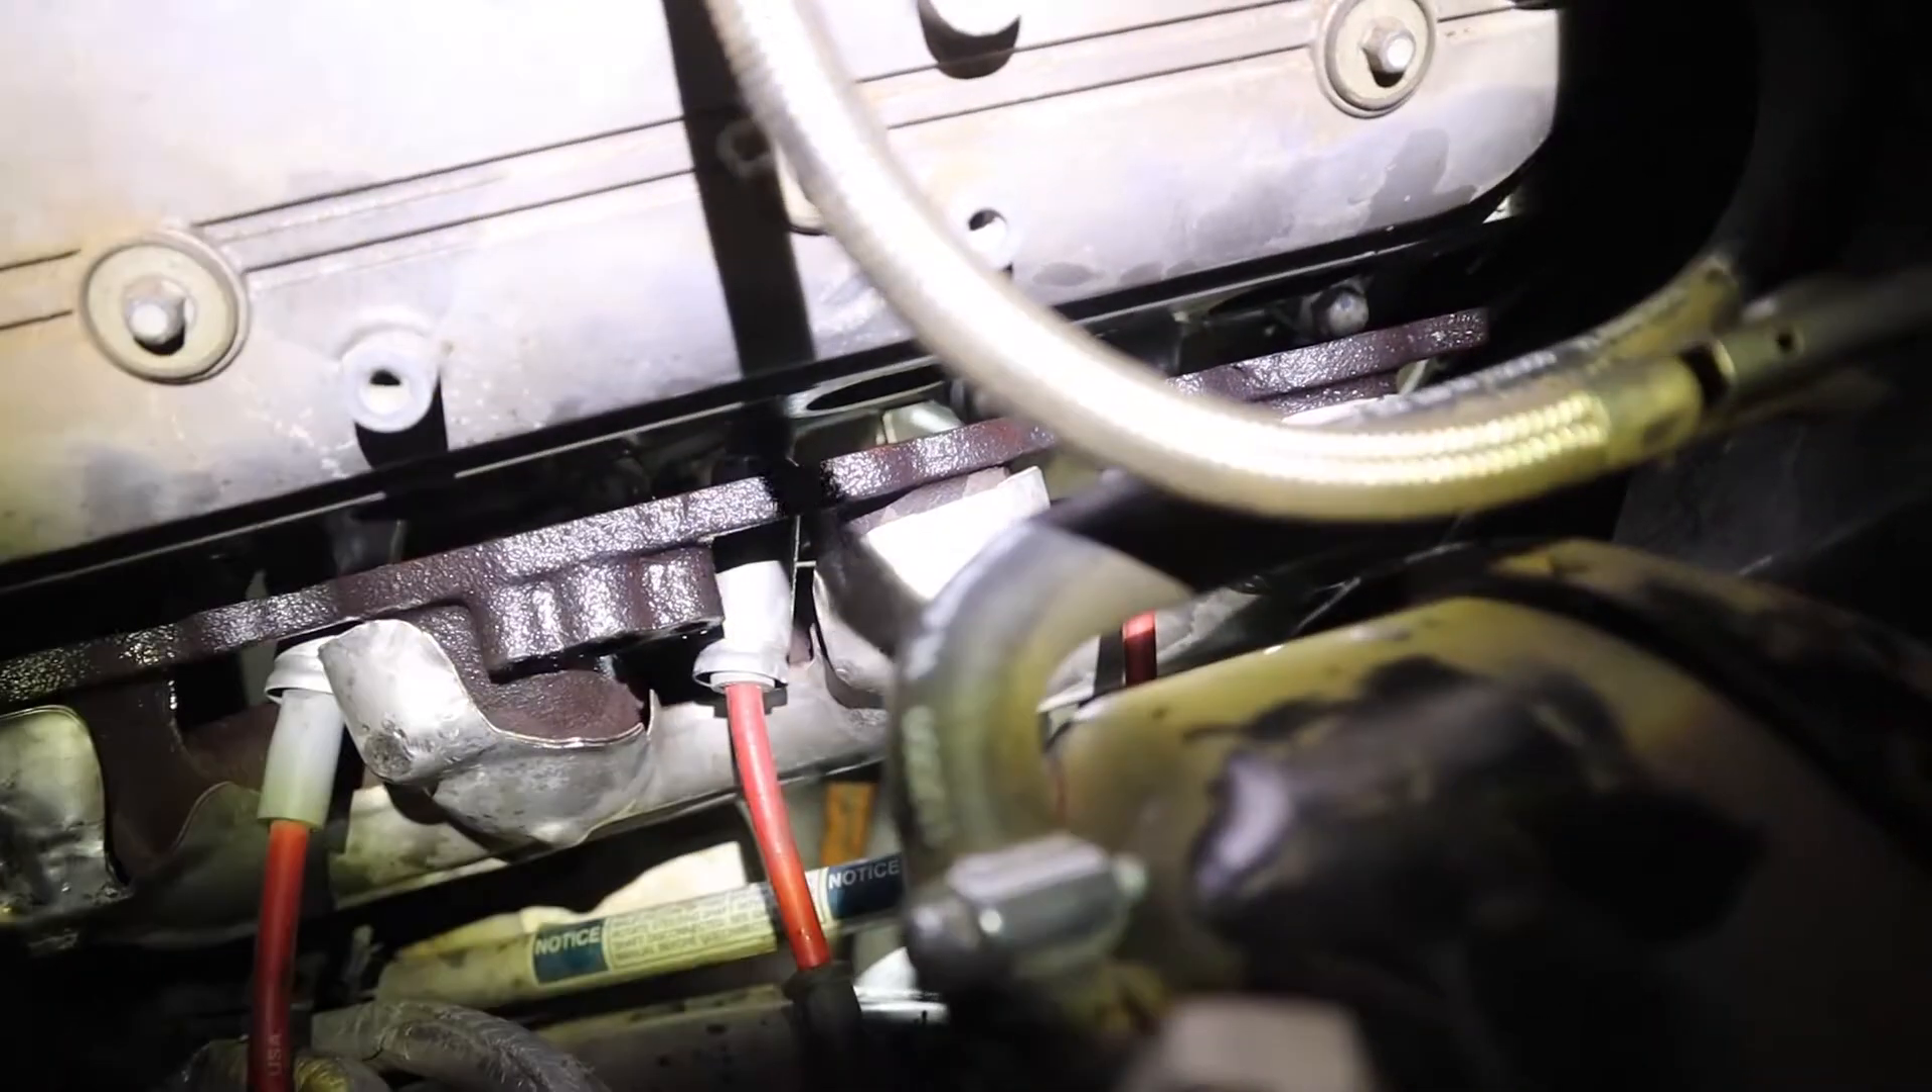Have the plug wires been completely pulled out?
No.